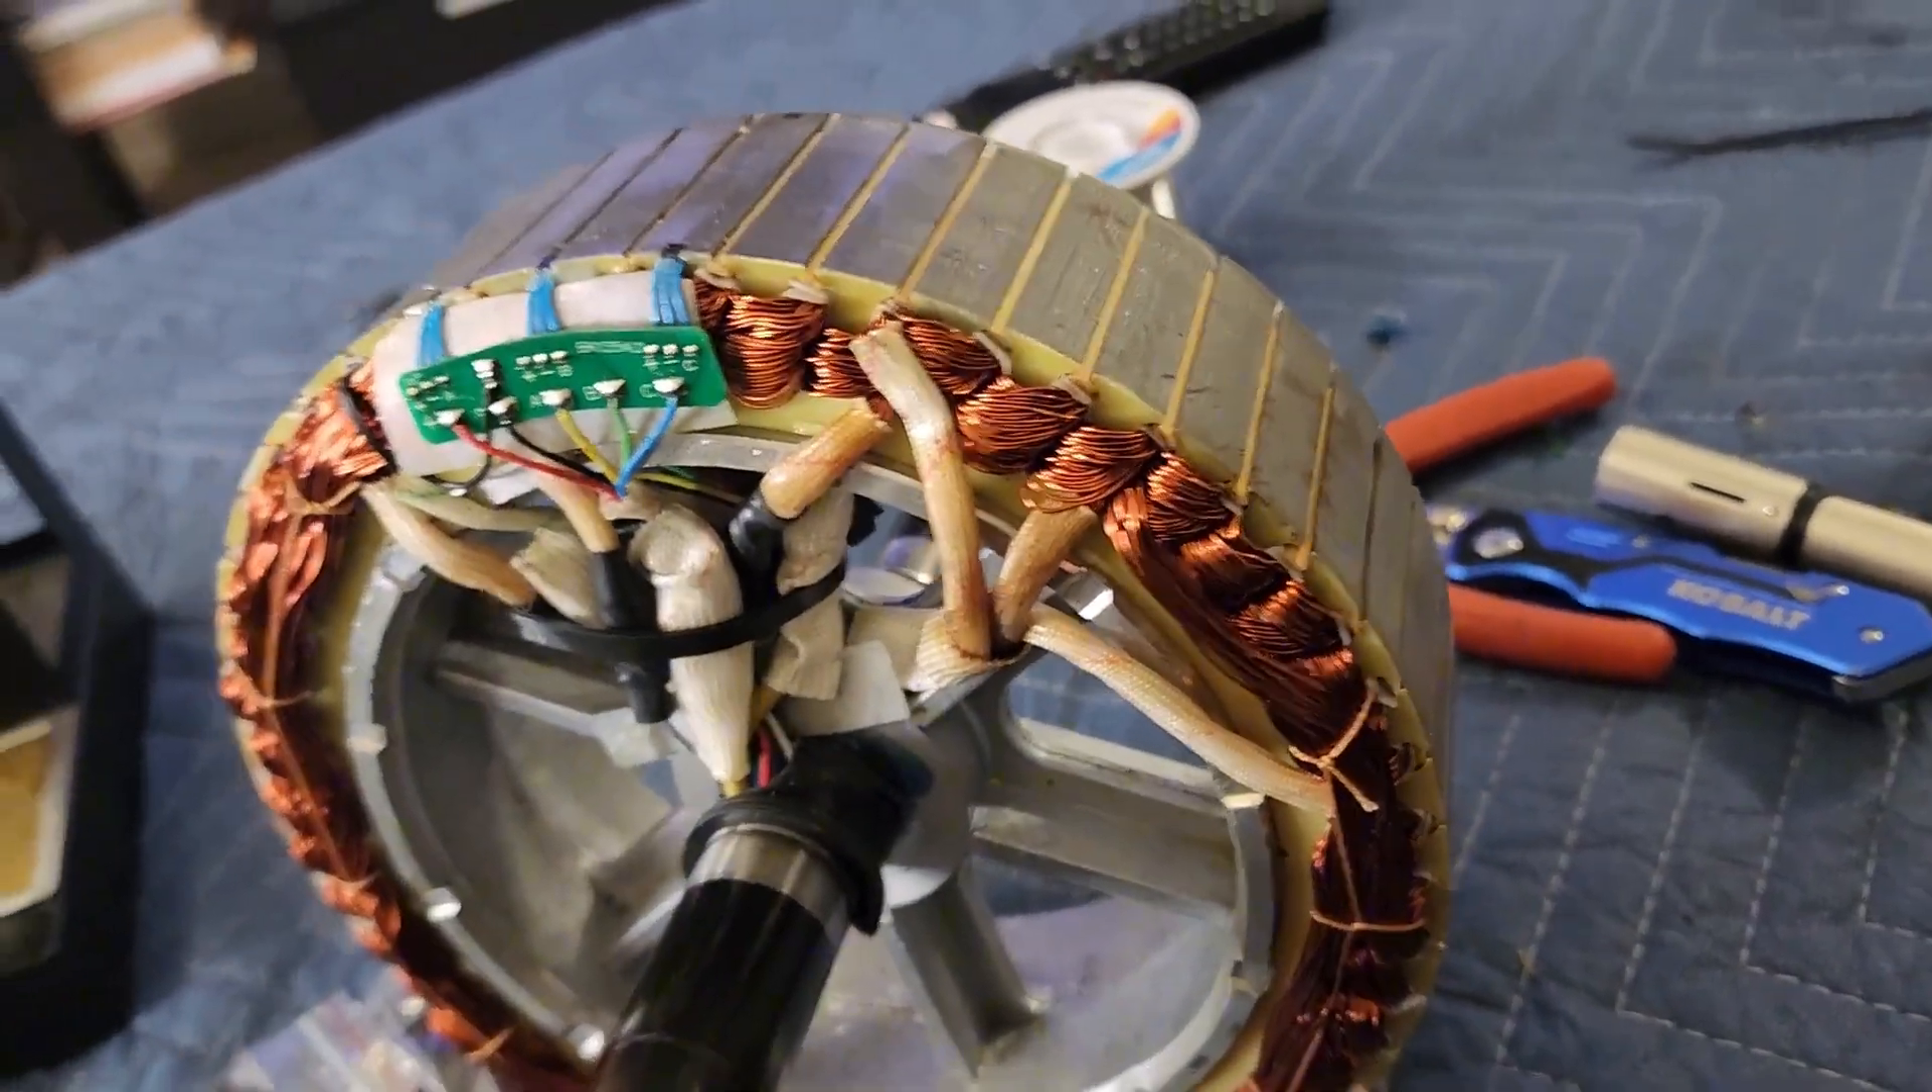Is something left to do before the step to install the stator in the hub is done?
Yes.